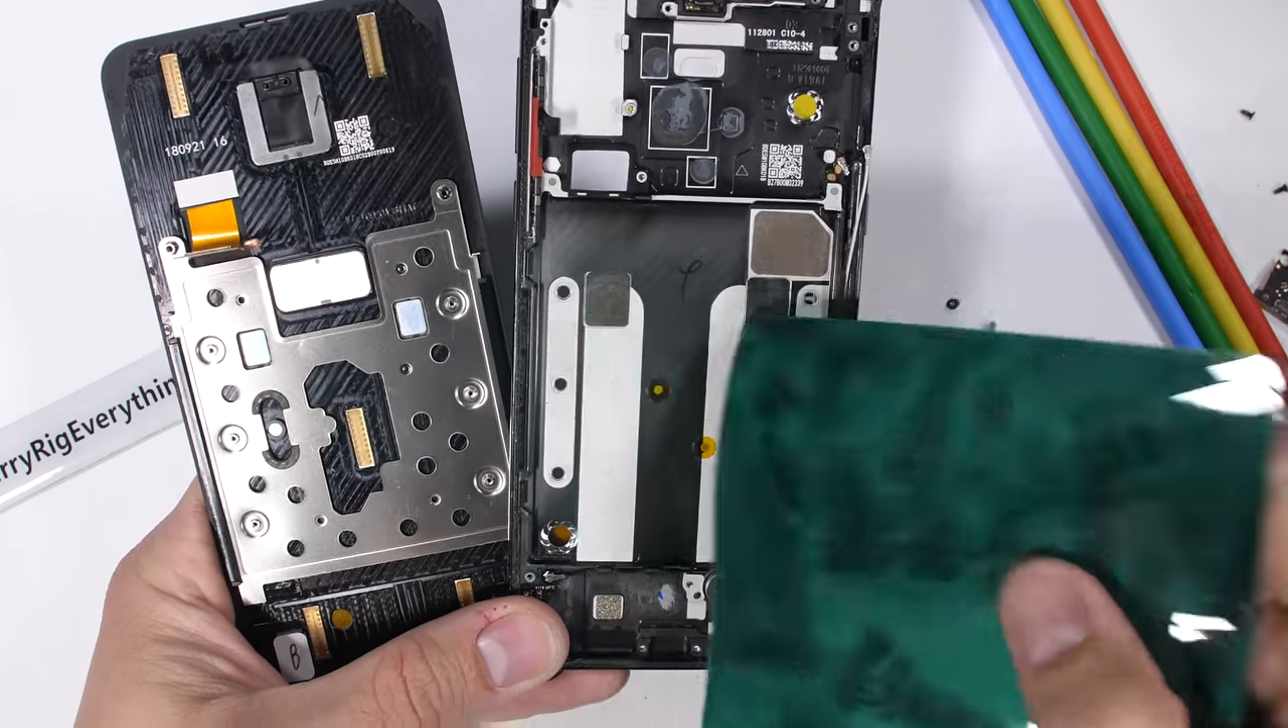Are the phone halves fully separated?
Yes.